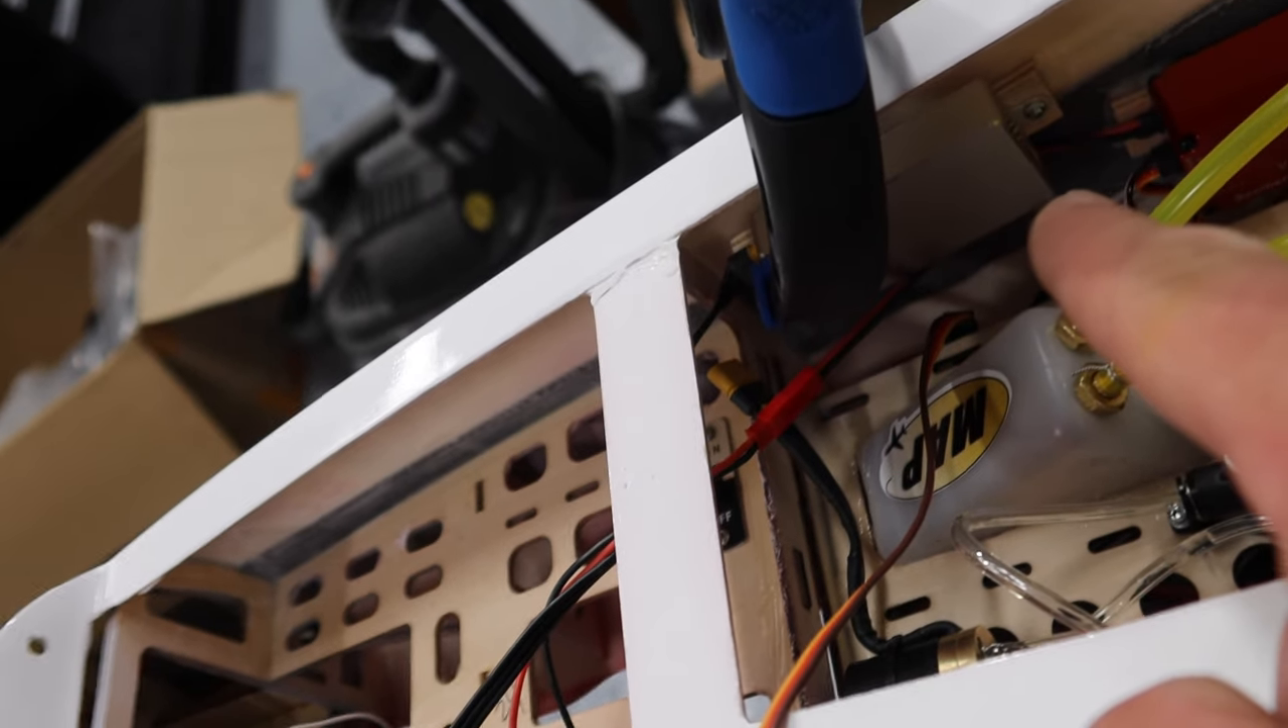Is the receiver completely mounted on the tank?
No.